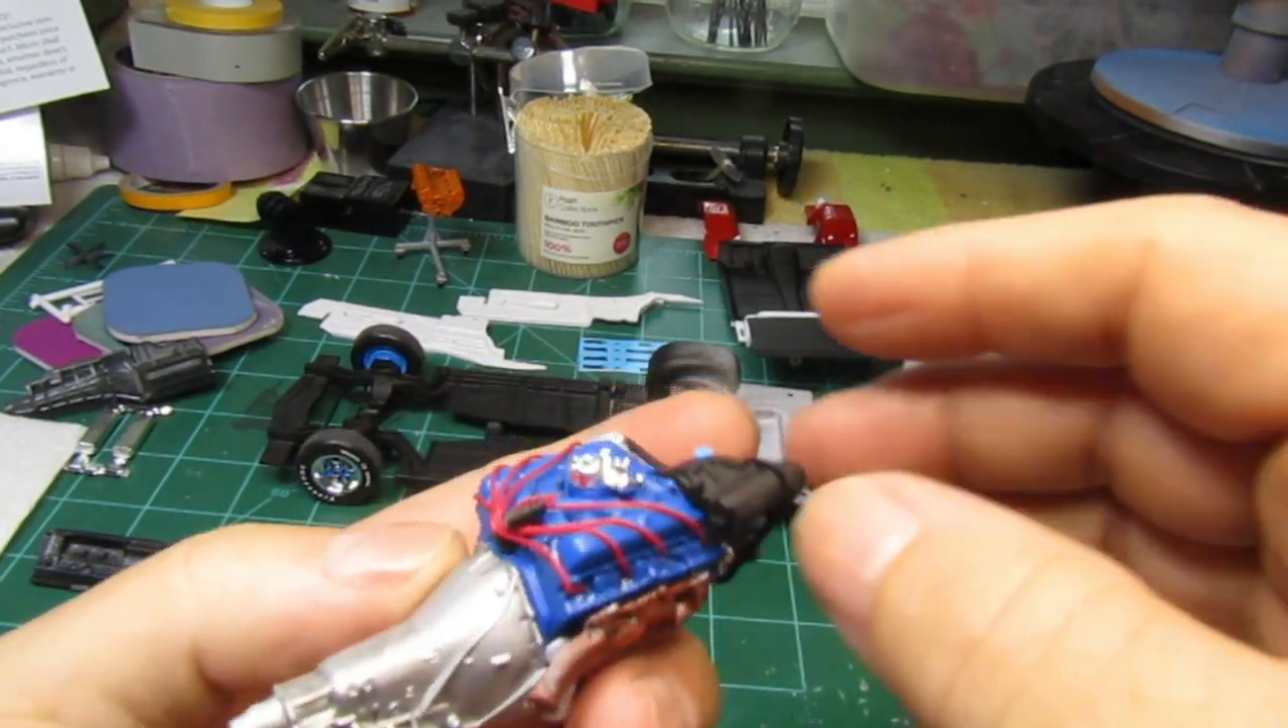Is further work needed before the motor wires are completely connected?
No.